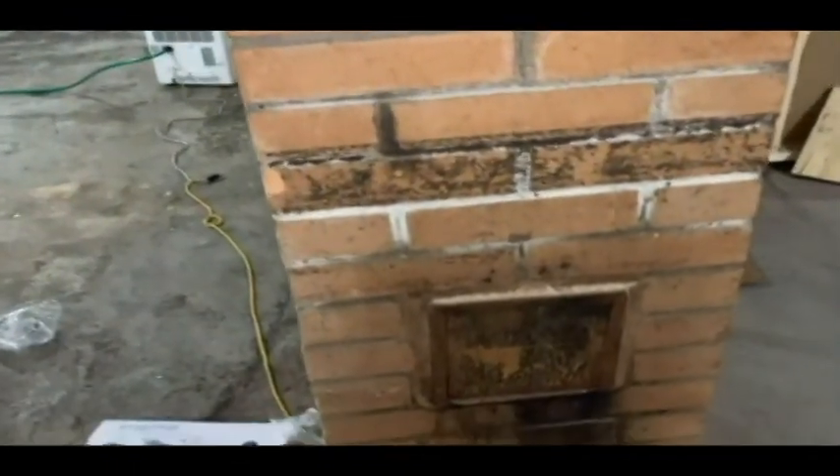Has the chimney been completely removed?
No.